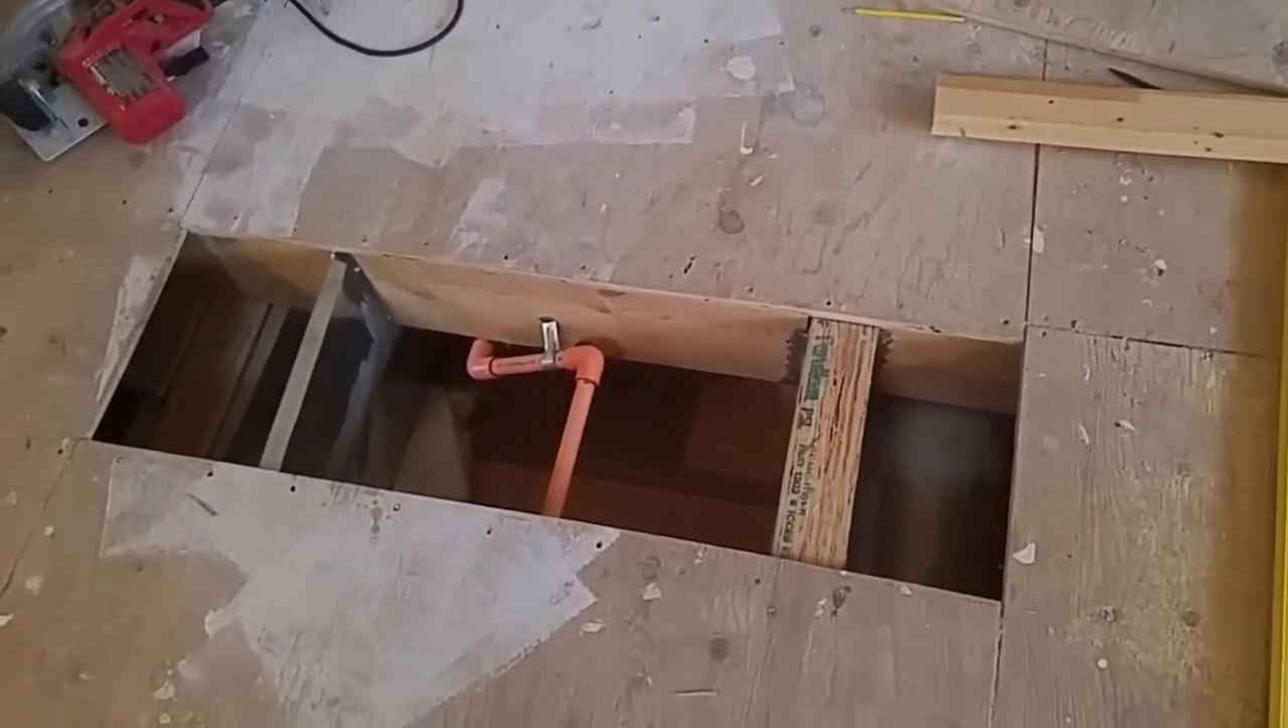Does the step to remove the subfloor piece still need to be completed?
No.